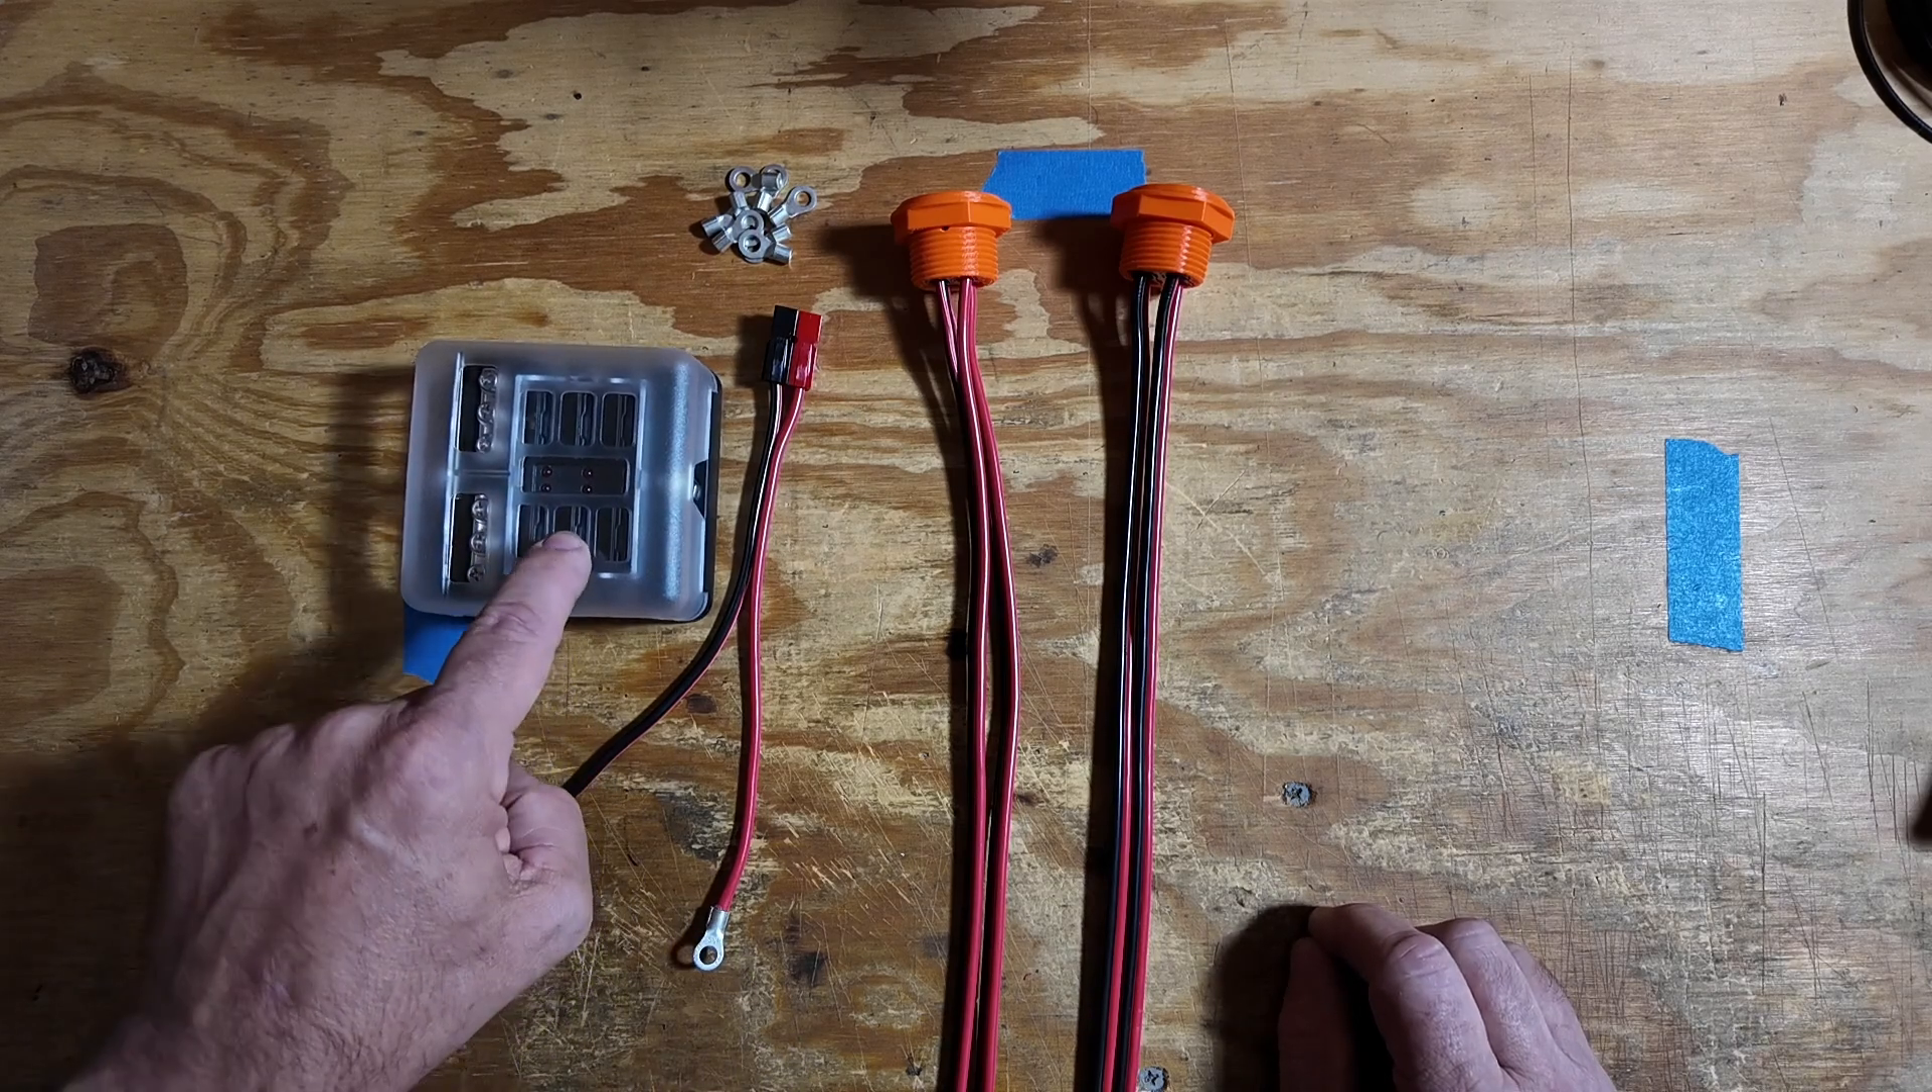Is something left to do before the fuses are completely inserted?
Yes.